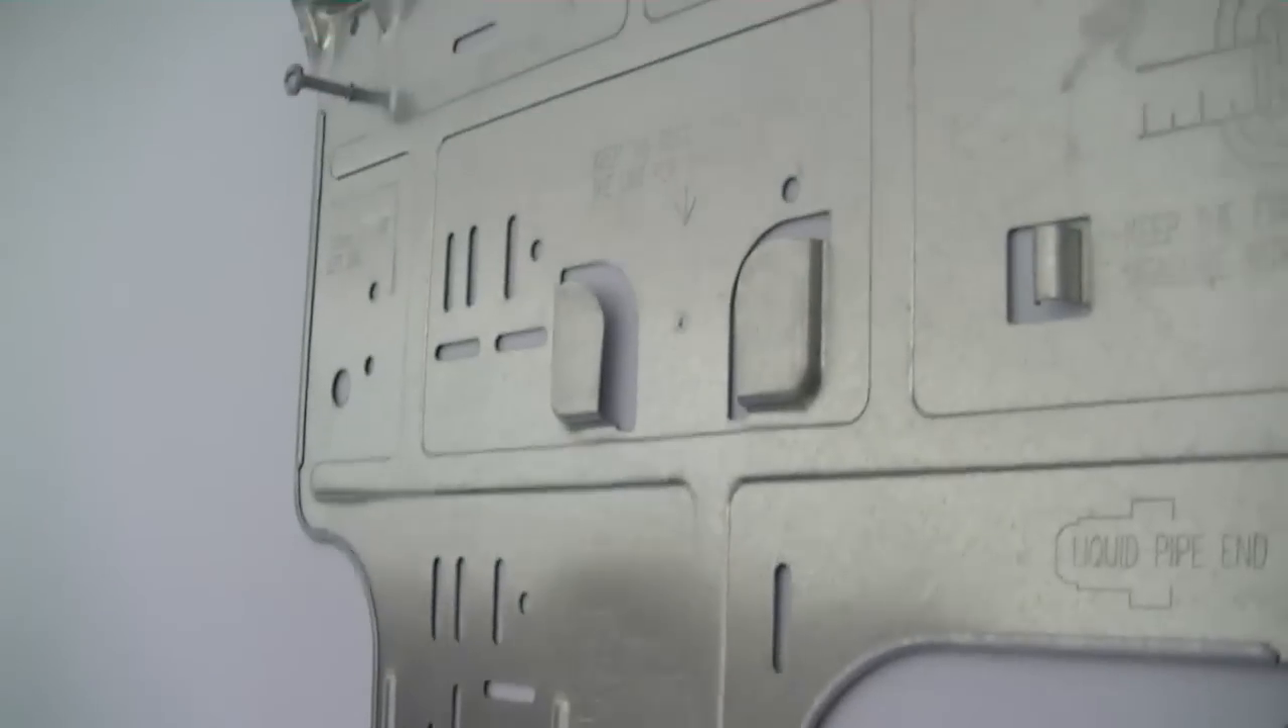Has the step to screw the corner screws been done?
No.